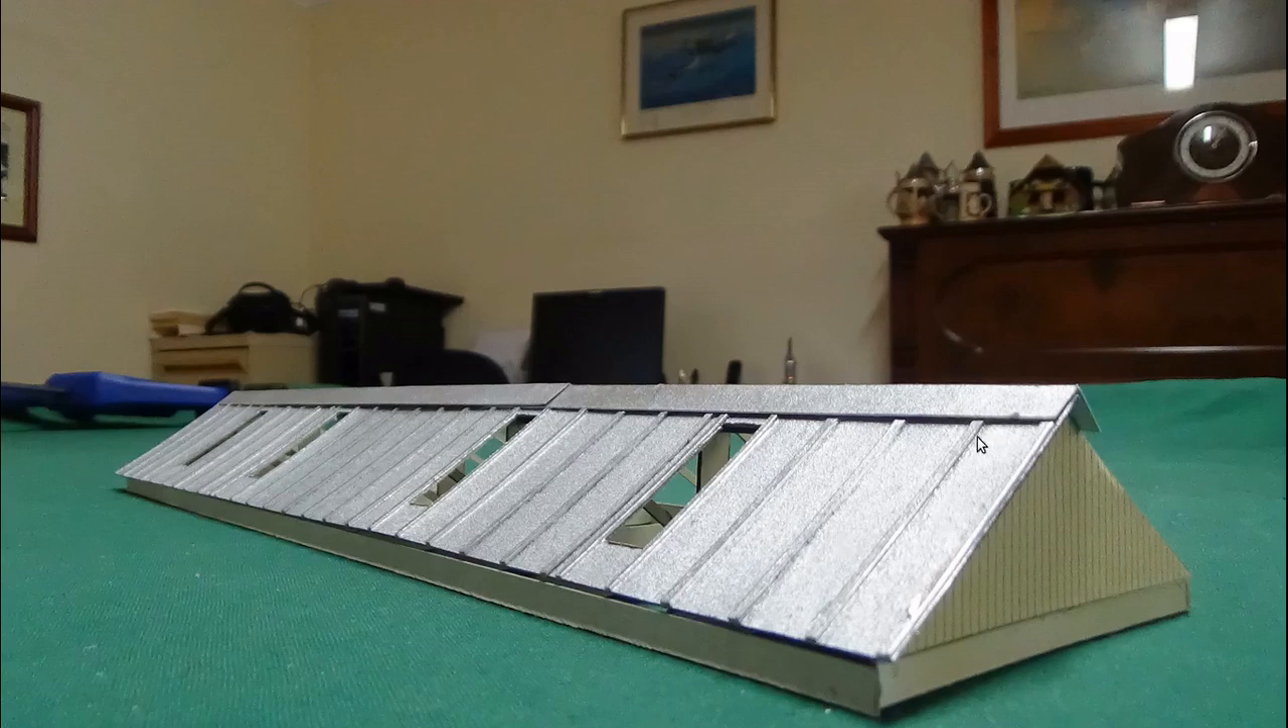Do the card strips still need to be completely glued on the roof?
No.